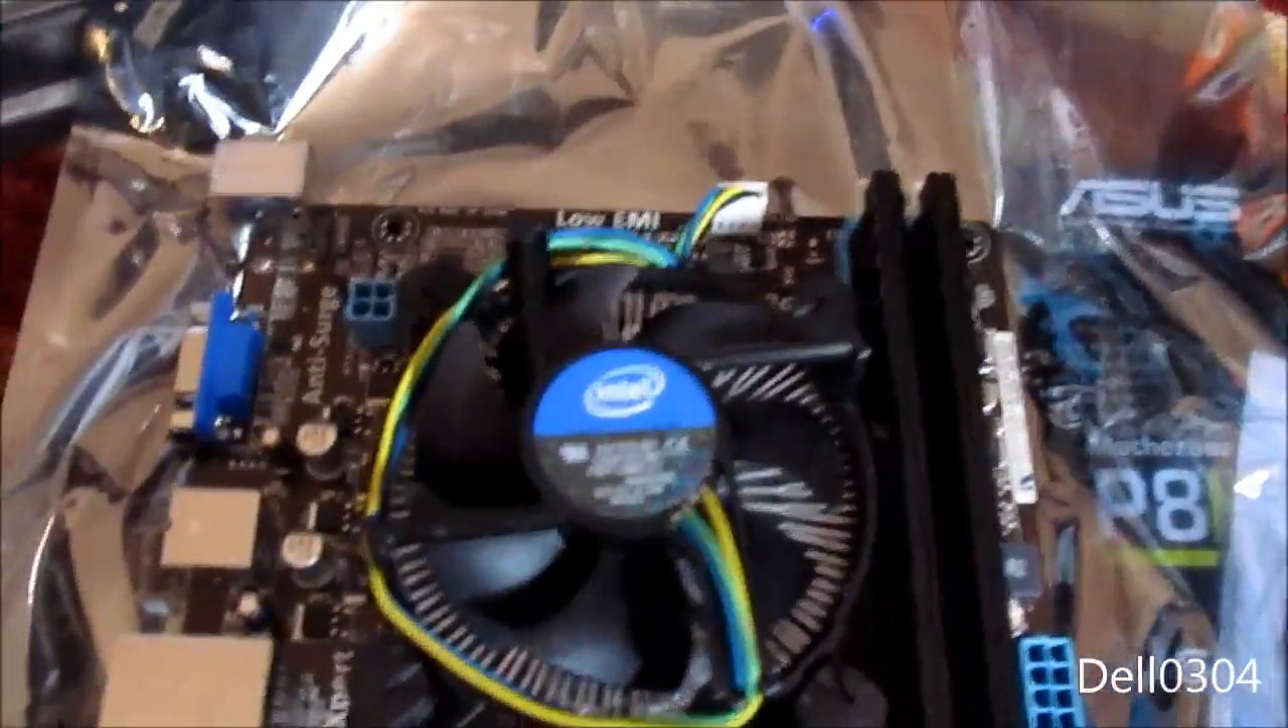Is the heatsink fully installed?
Yes.